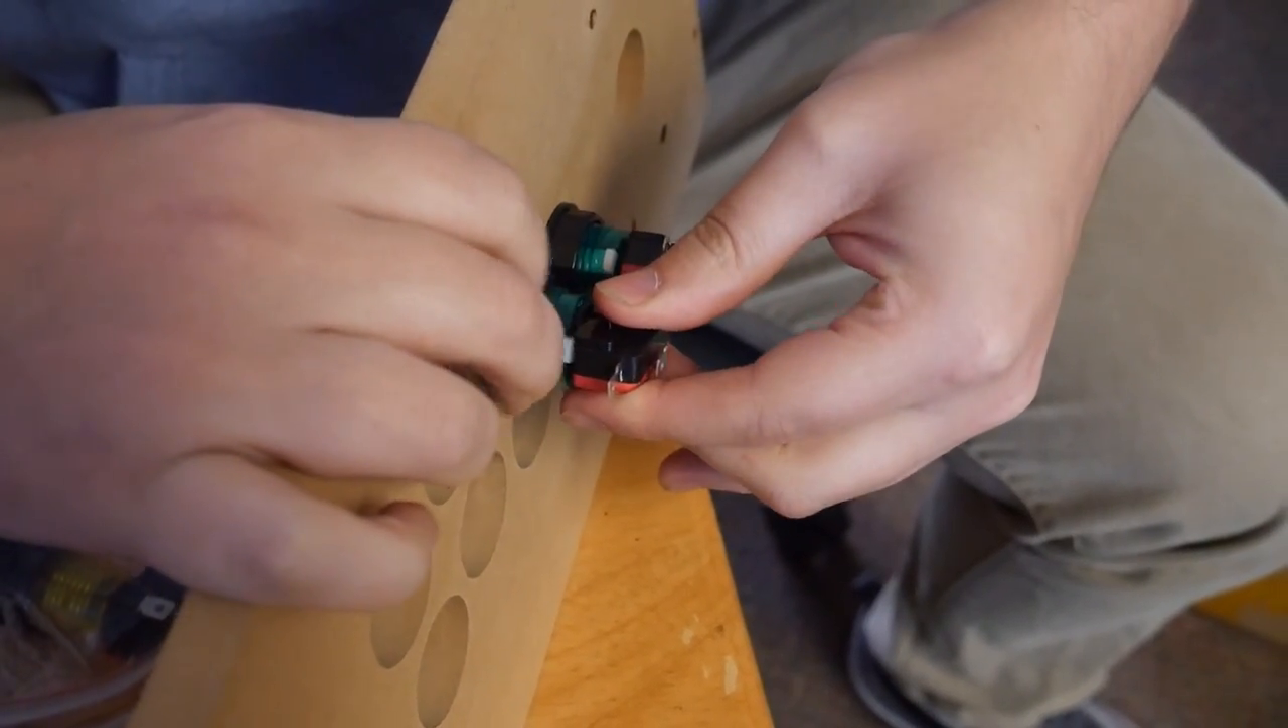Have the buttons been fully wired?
No.